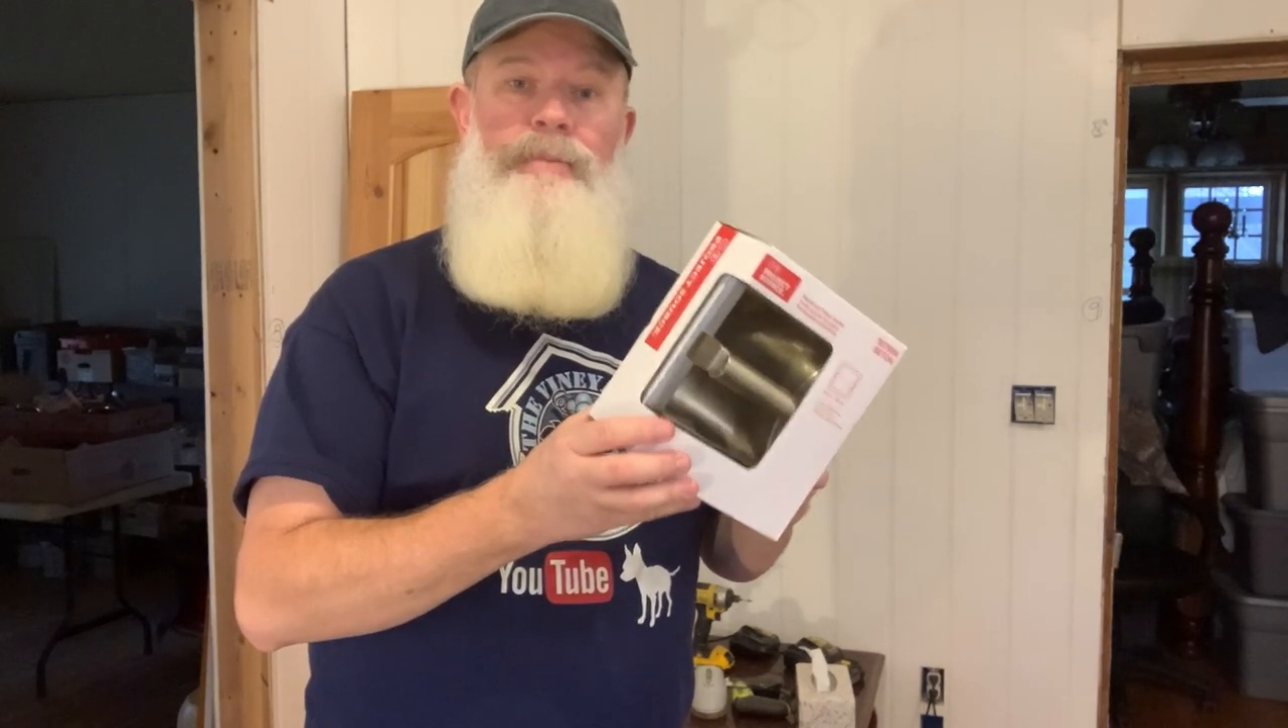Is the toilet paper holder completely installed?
No.